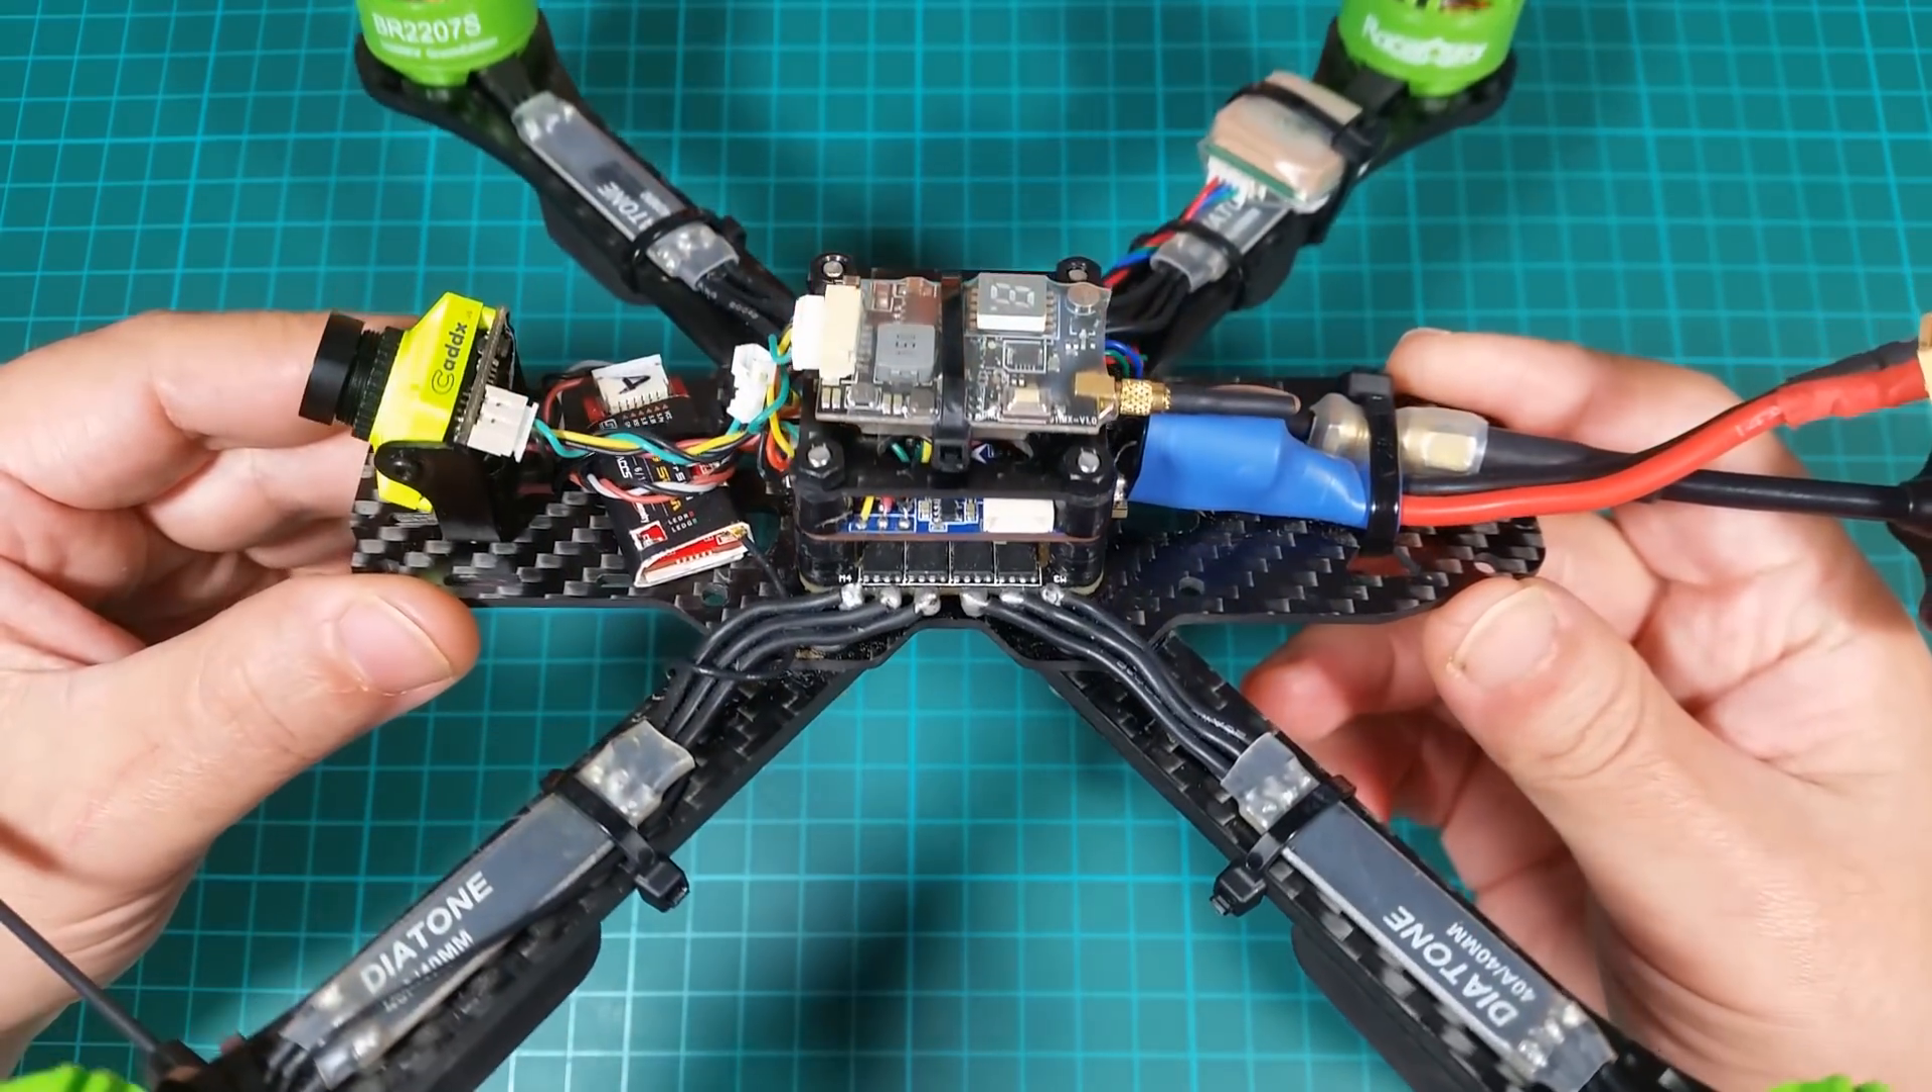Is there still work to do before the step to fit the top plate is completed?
Yes.